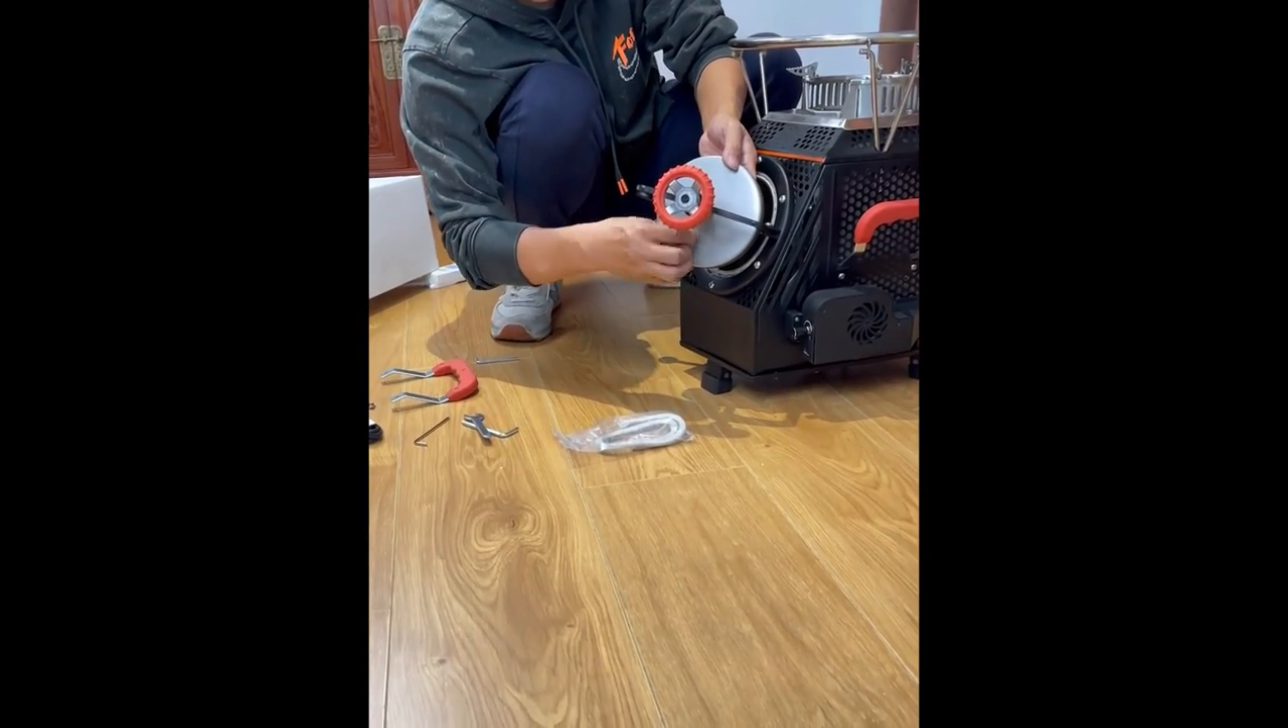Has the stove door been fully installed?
No.